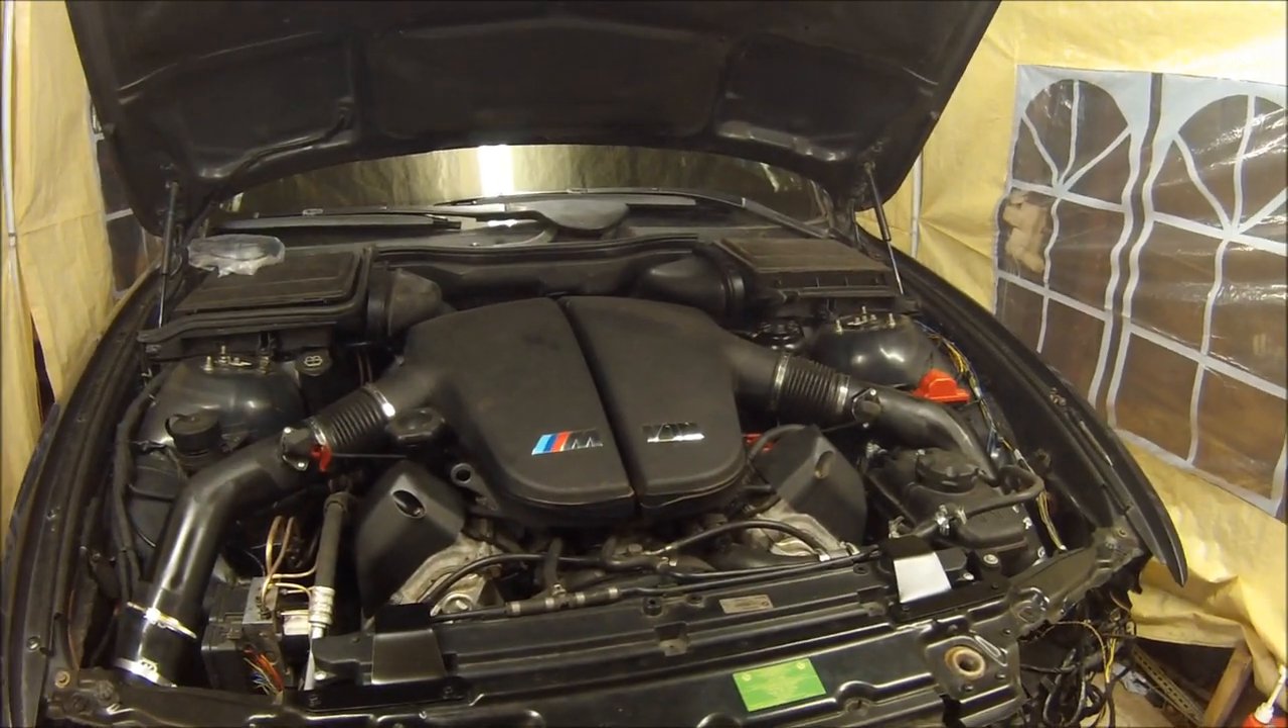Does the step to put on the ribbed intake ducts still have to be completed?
No.